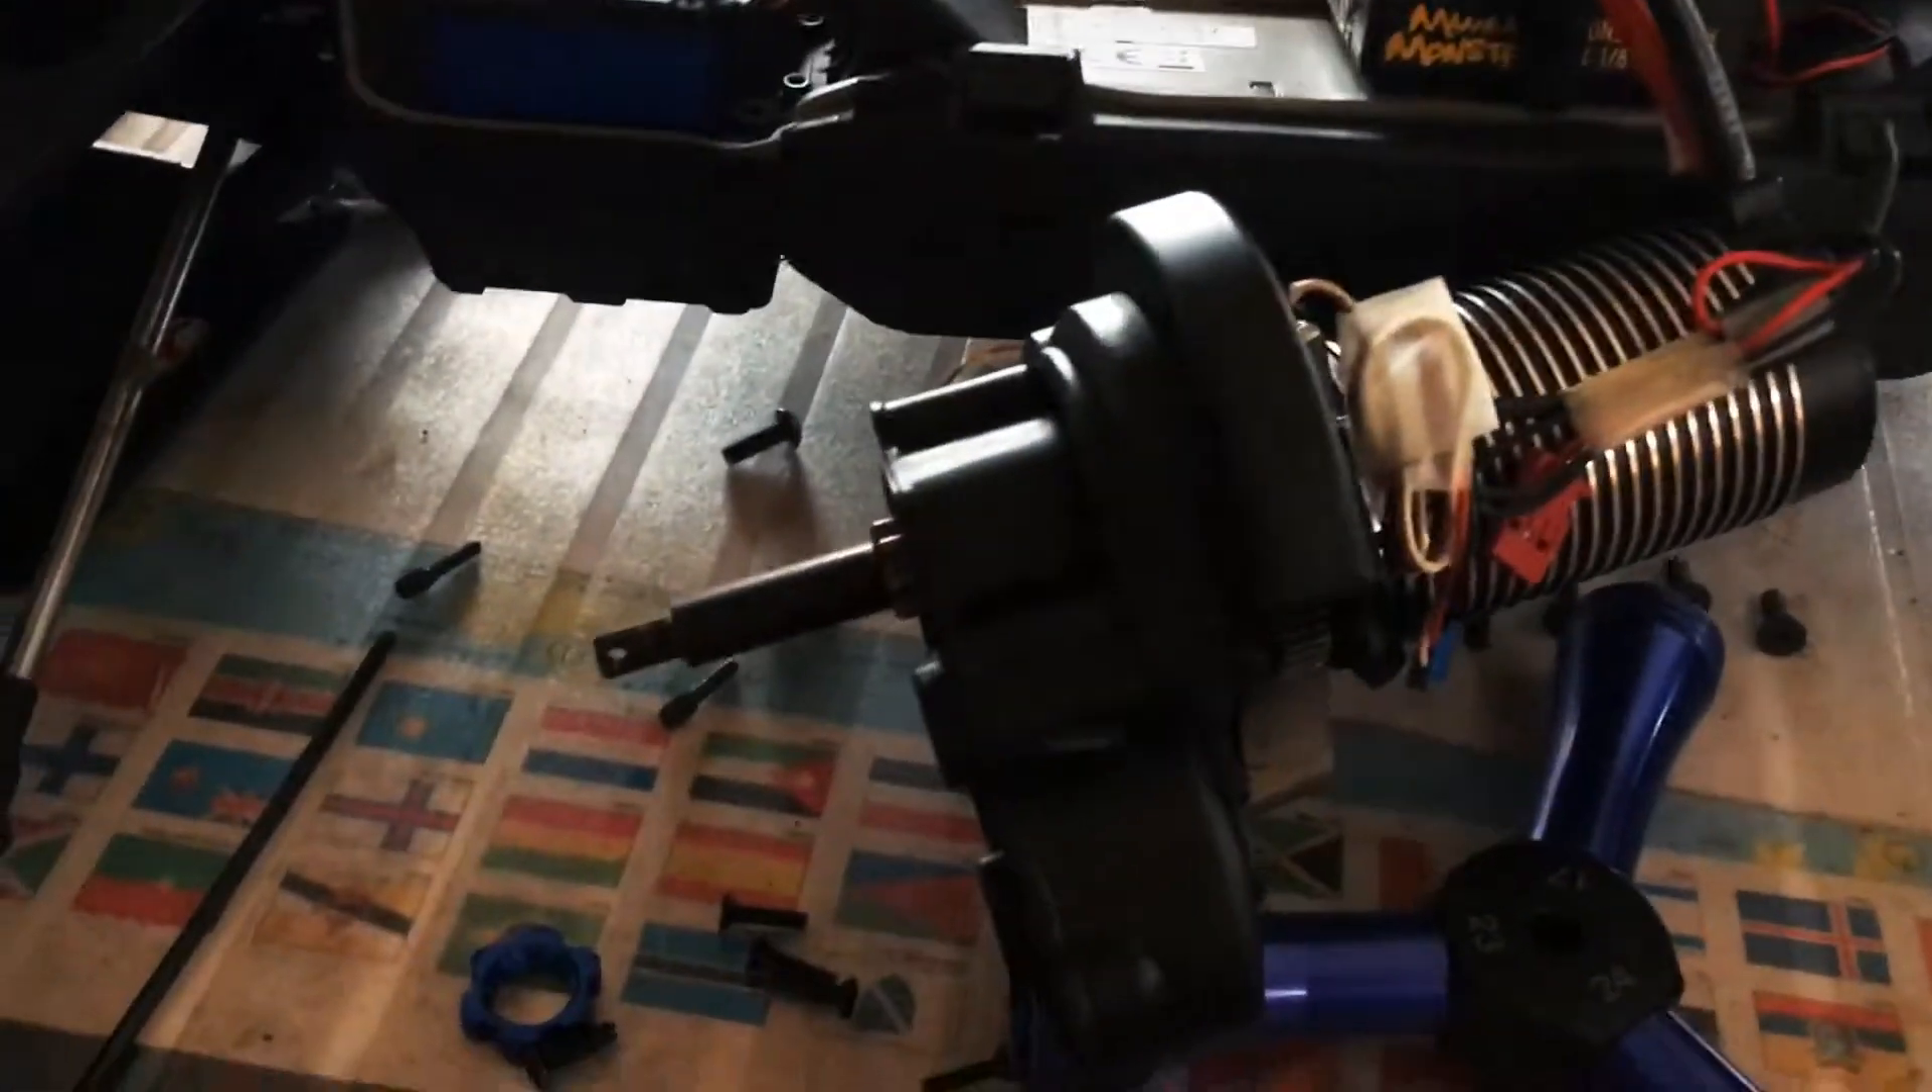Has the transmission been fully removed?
Yes.